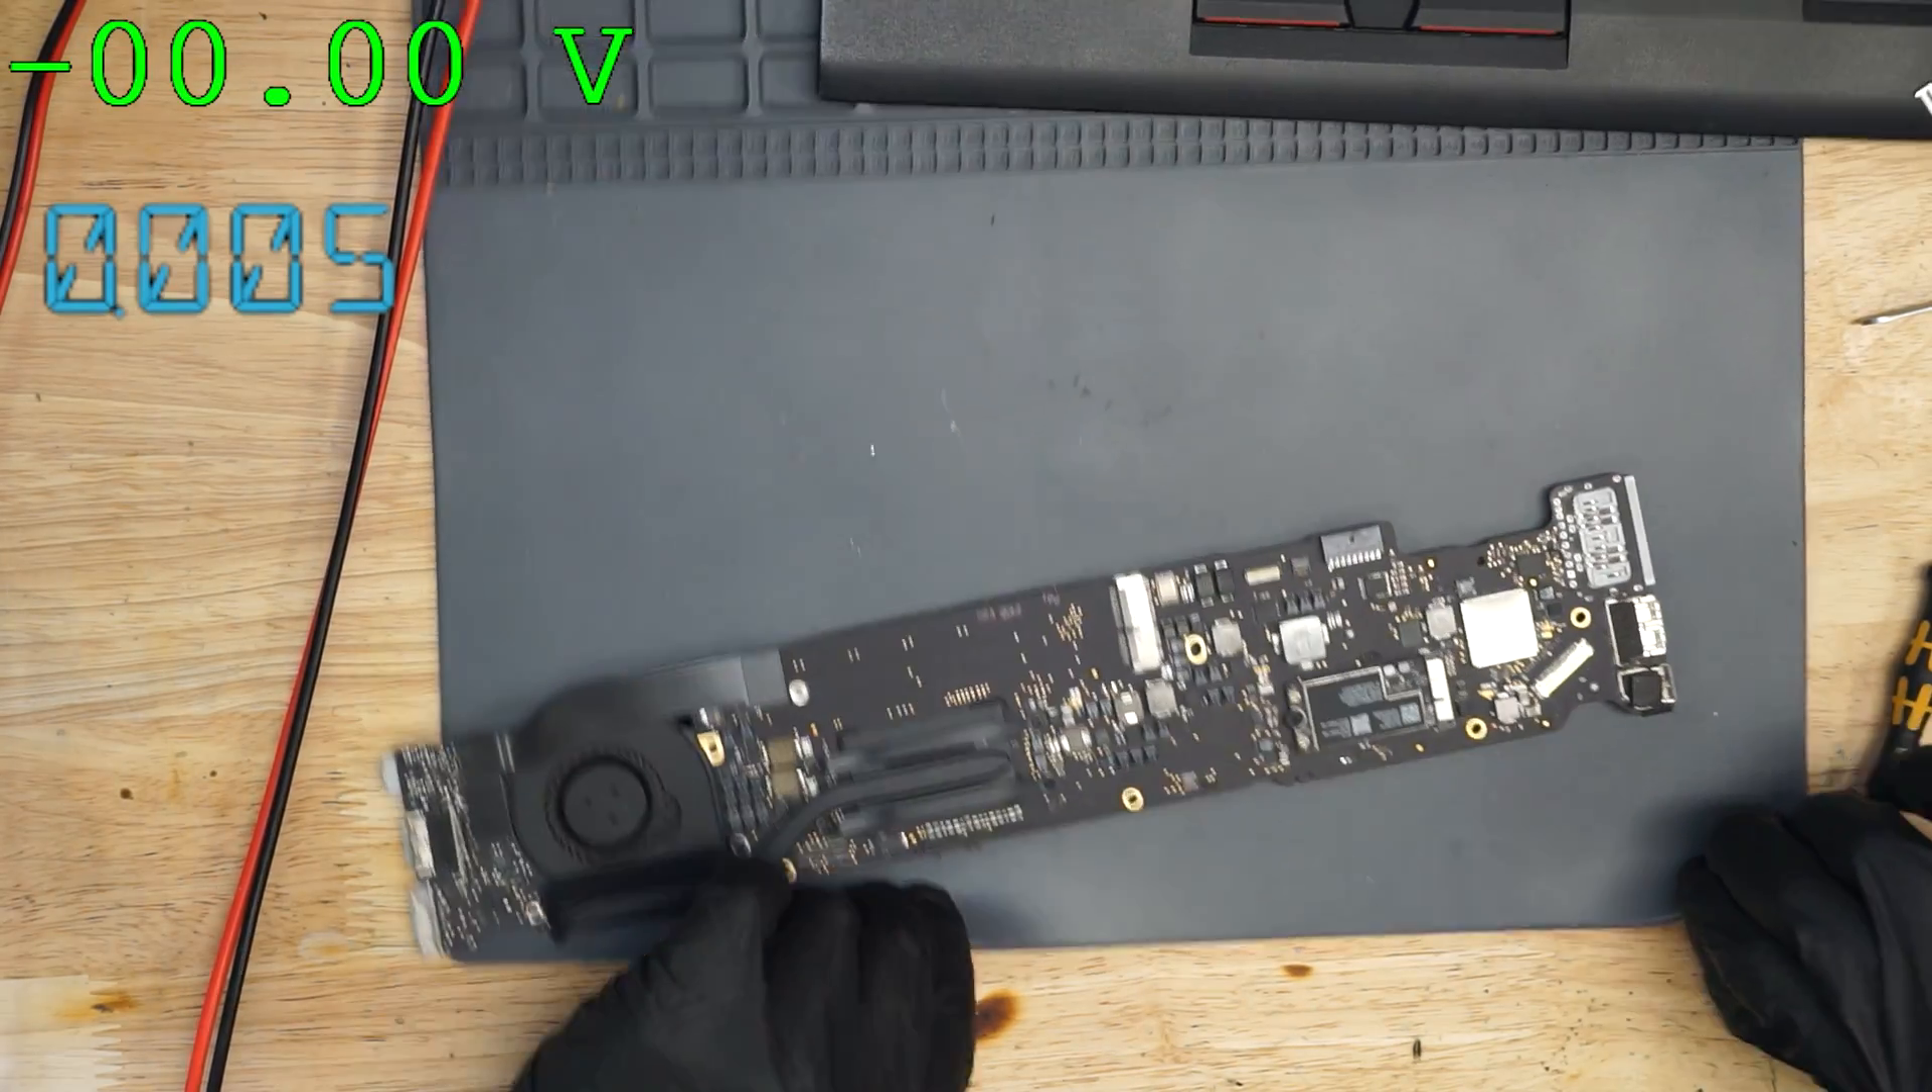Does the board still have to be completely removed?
No.